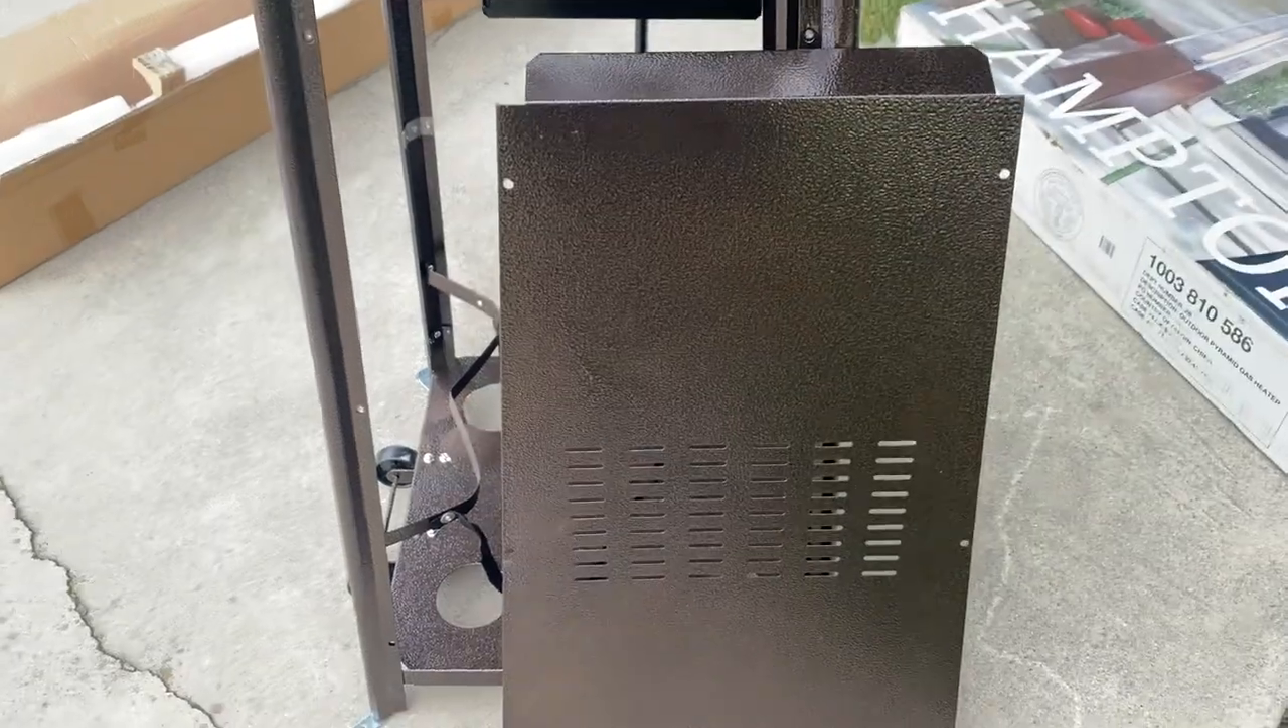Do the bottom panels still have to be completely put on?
Yes.